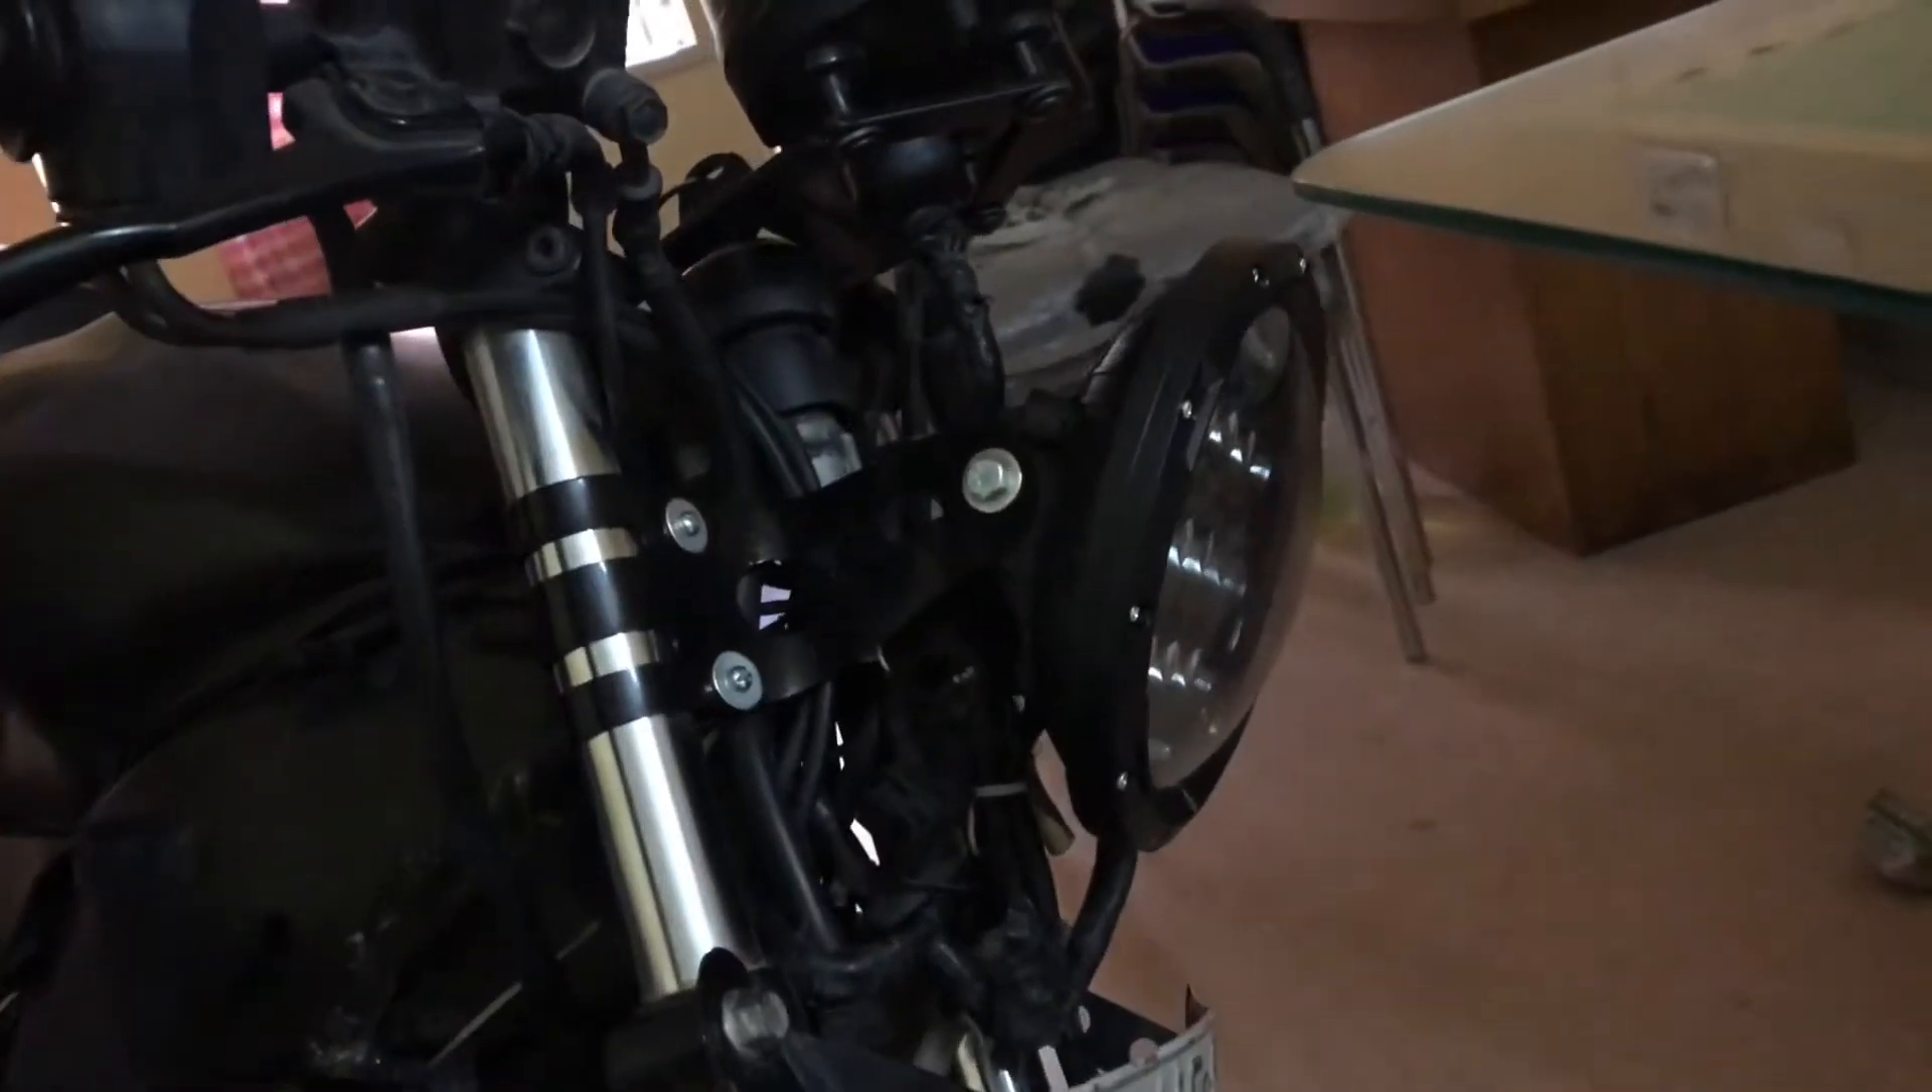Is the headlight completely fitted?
Yes.